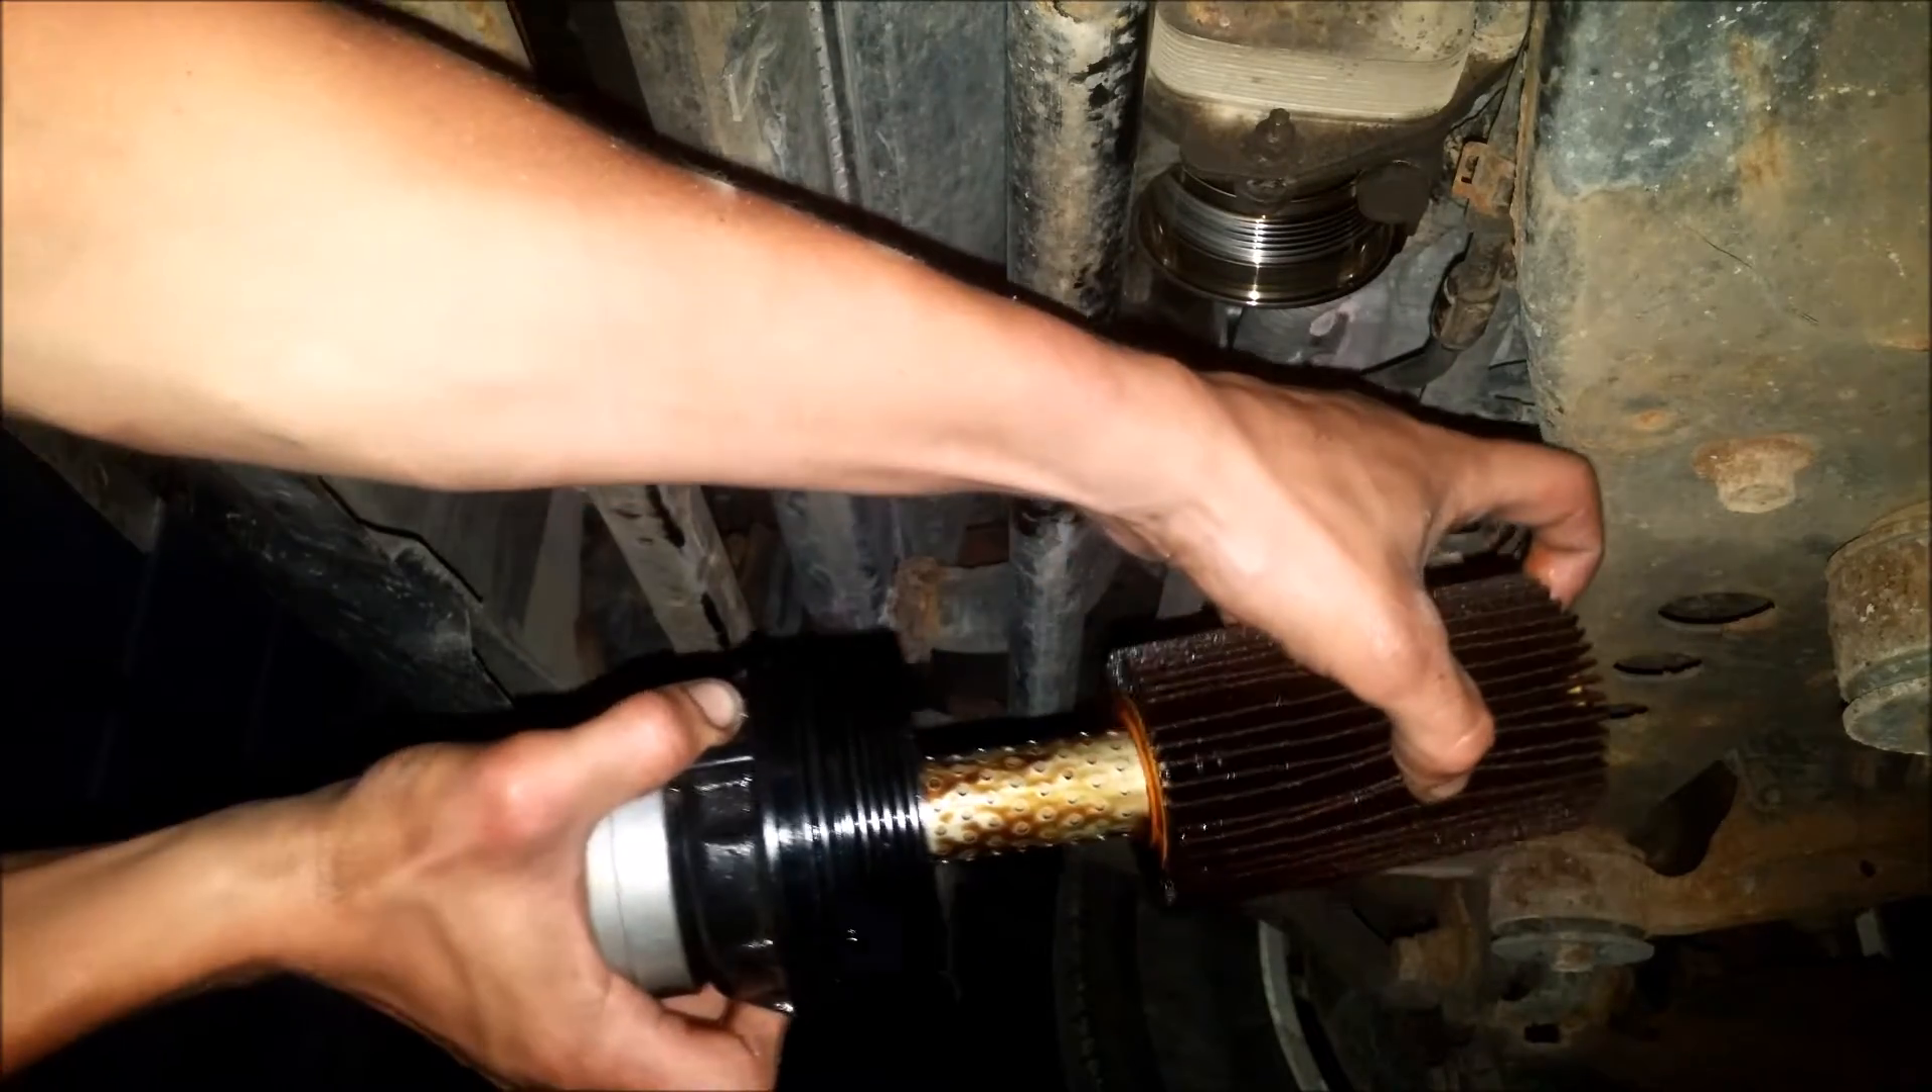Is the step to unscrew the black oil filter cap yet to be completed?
No.